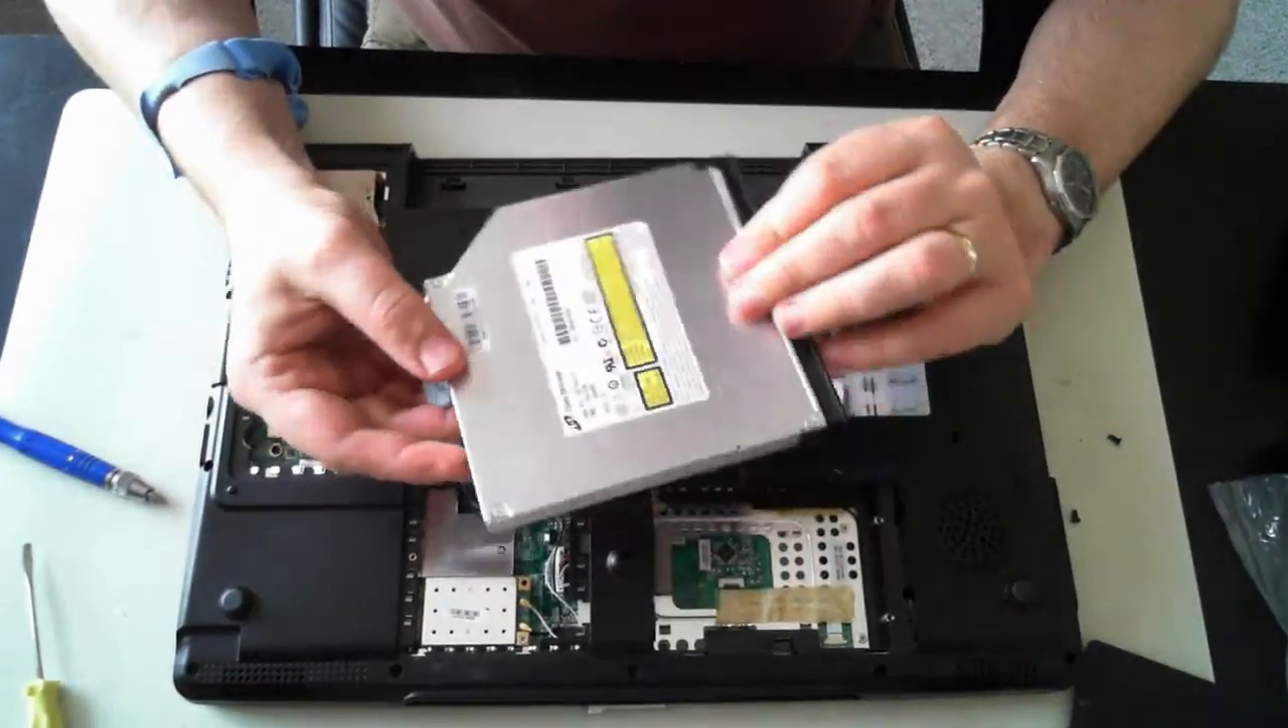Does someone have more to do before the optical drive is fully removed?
No.